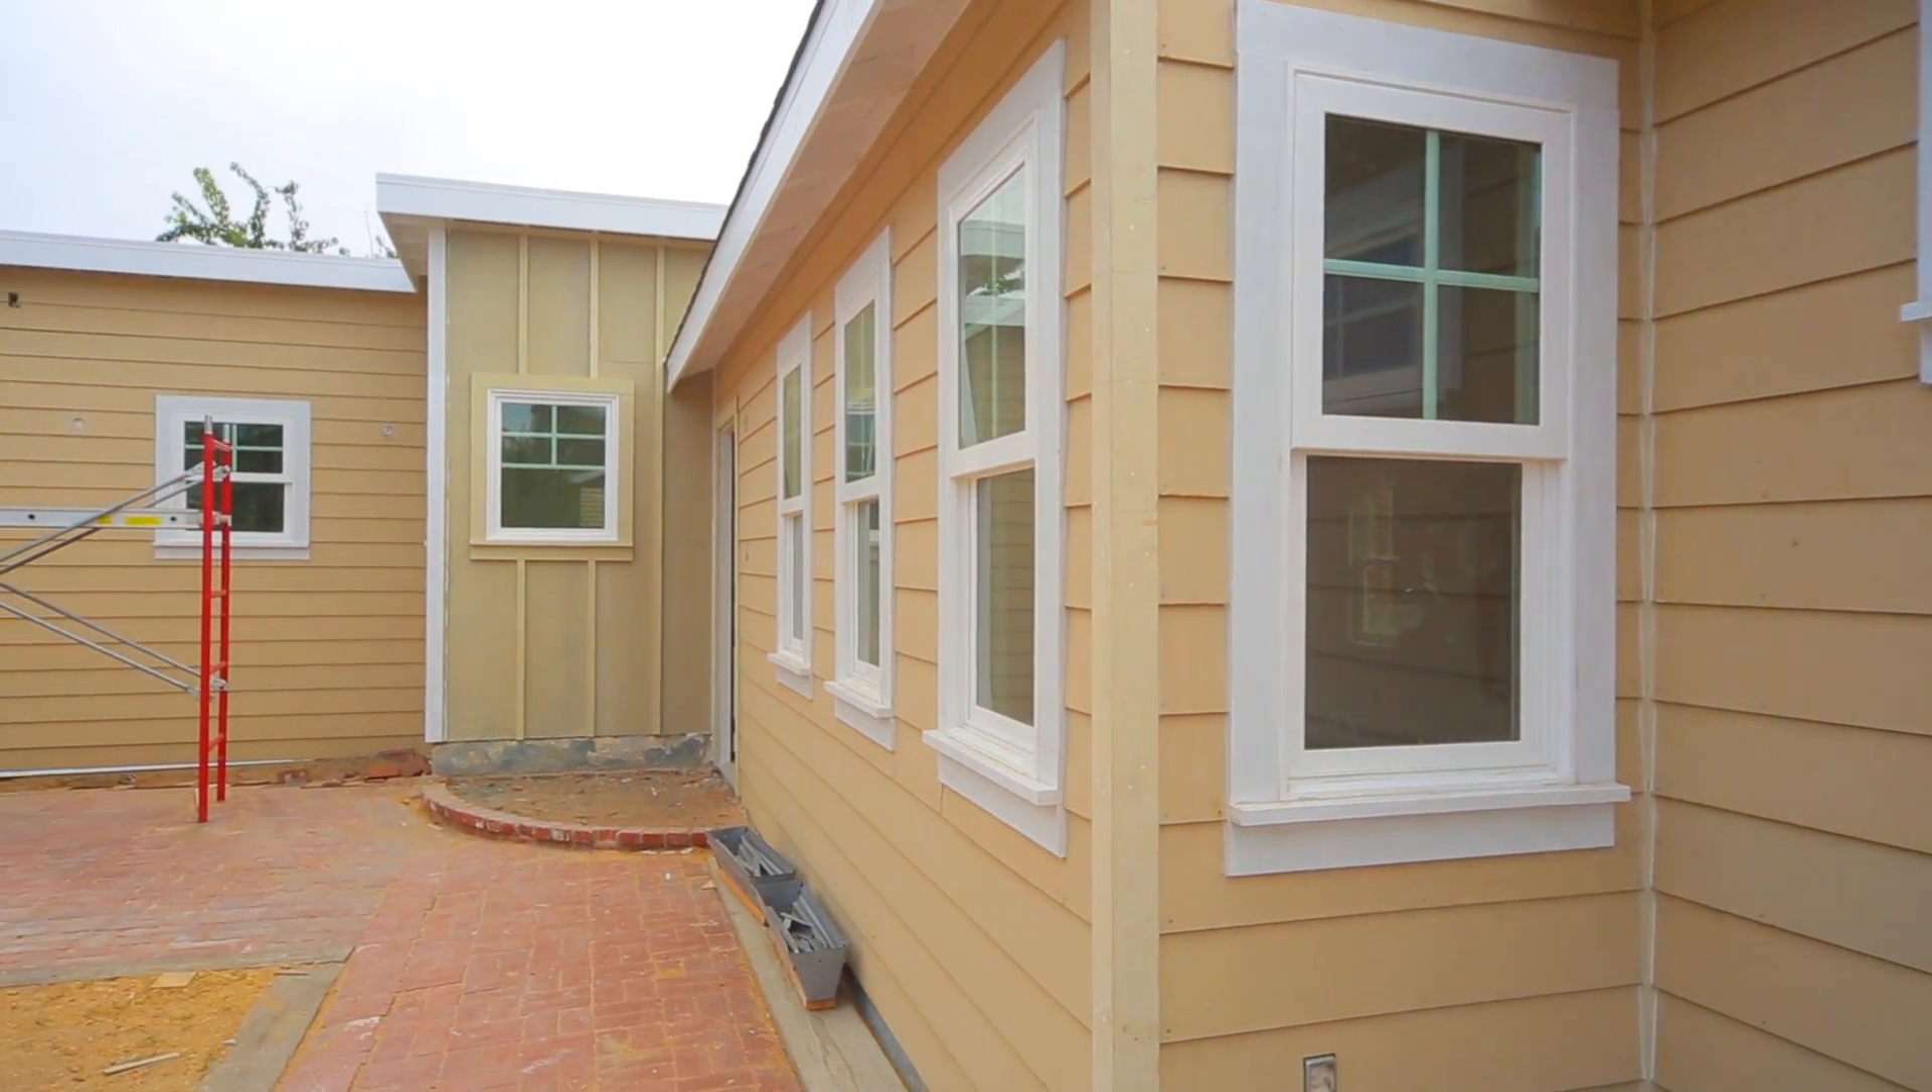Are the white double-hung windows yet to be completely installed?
No.